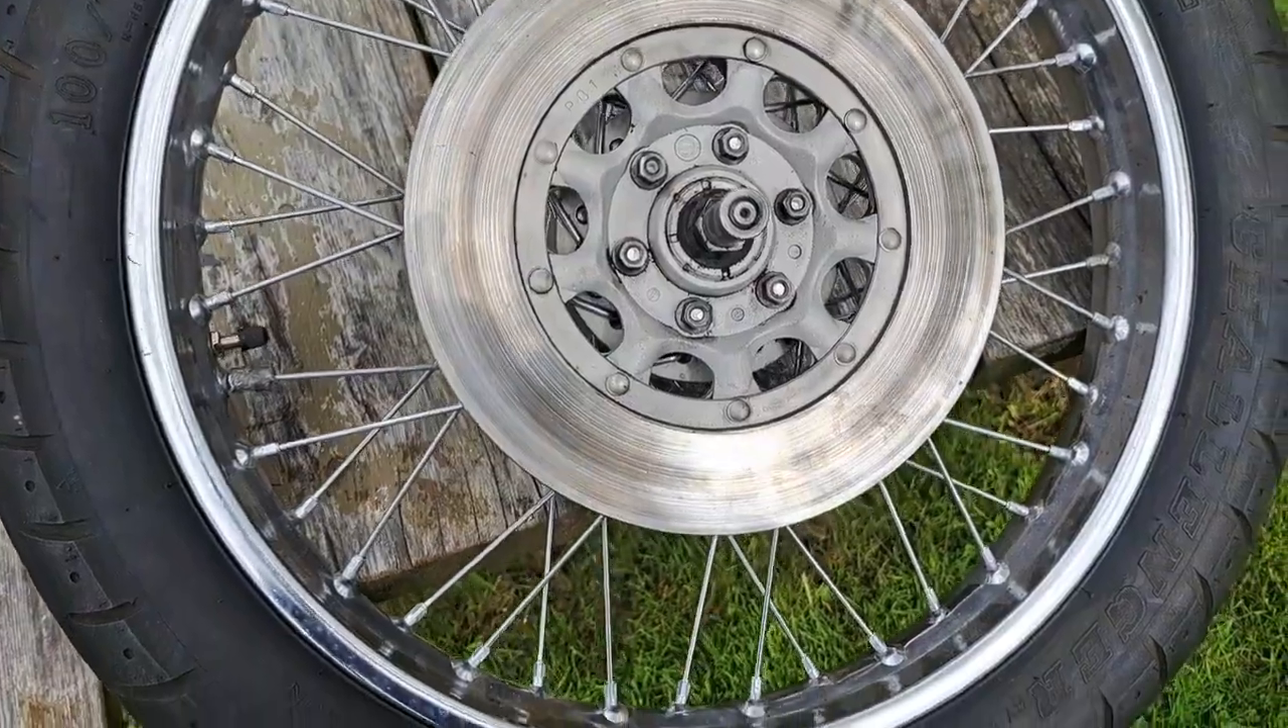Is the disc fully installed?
Yes.